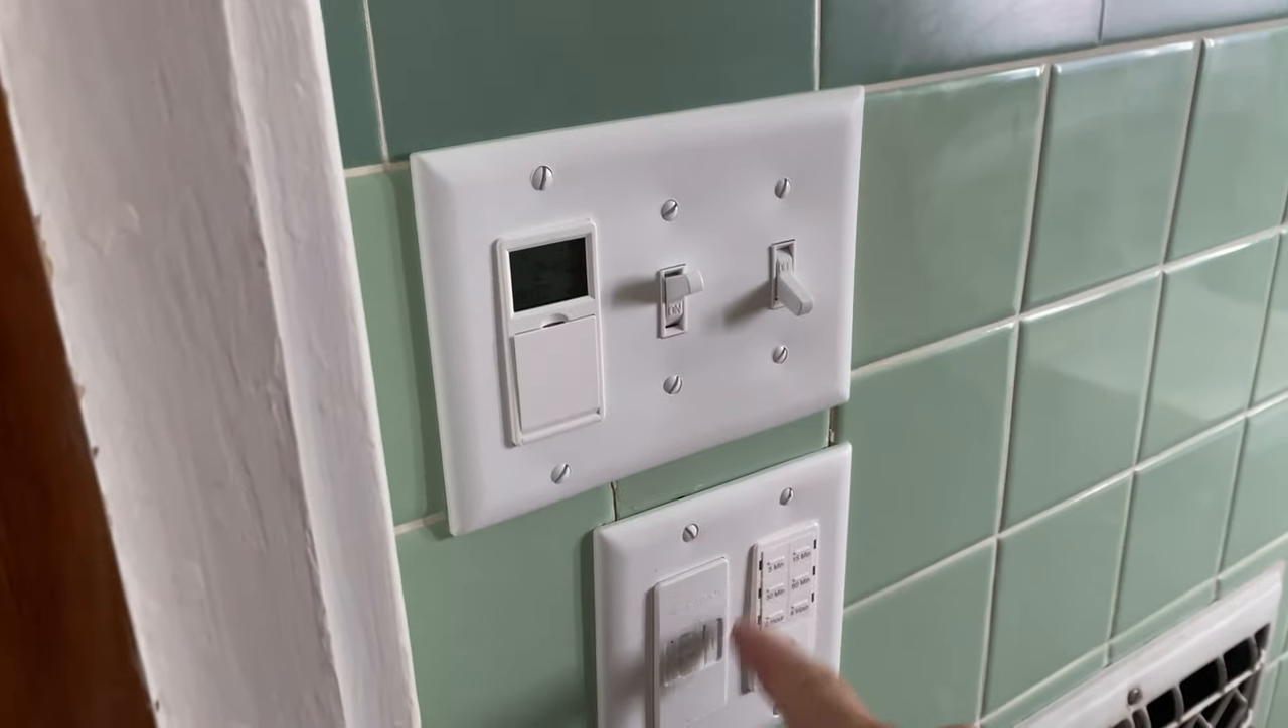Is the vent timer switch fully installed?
Yes.